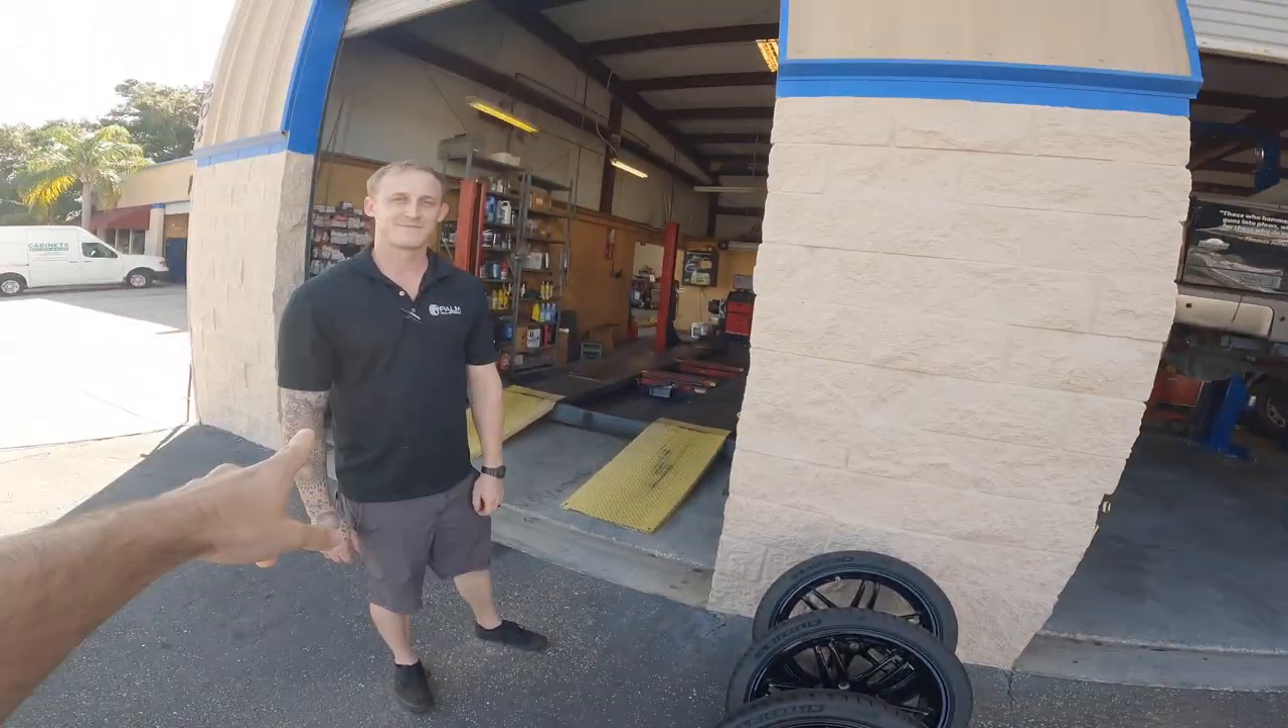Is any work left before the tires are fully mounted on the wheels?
No.